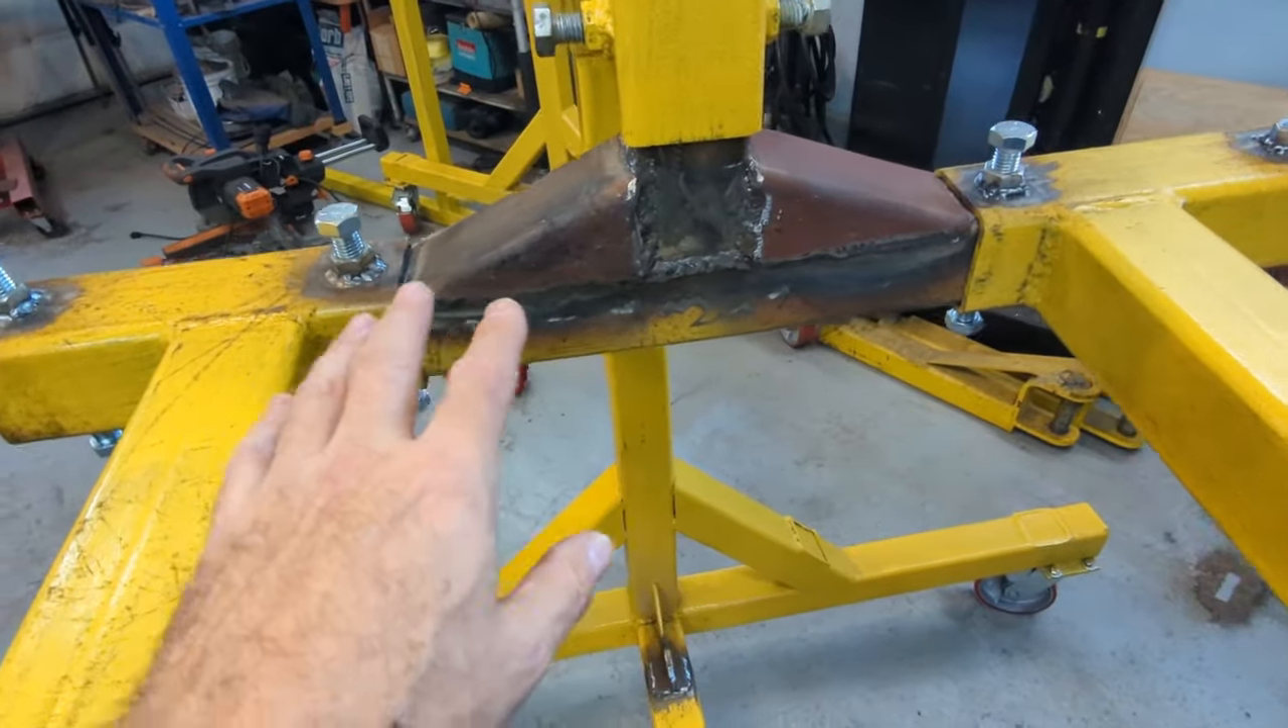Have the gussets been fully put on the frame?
Yes.